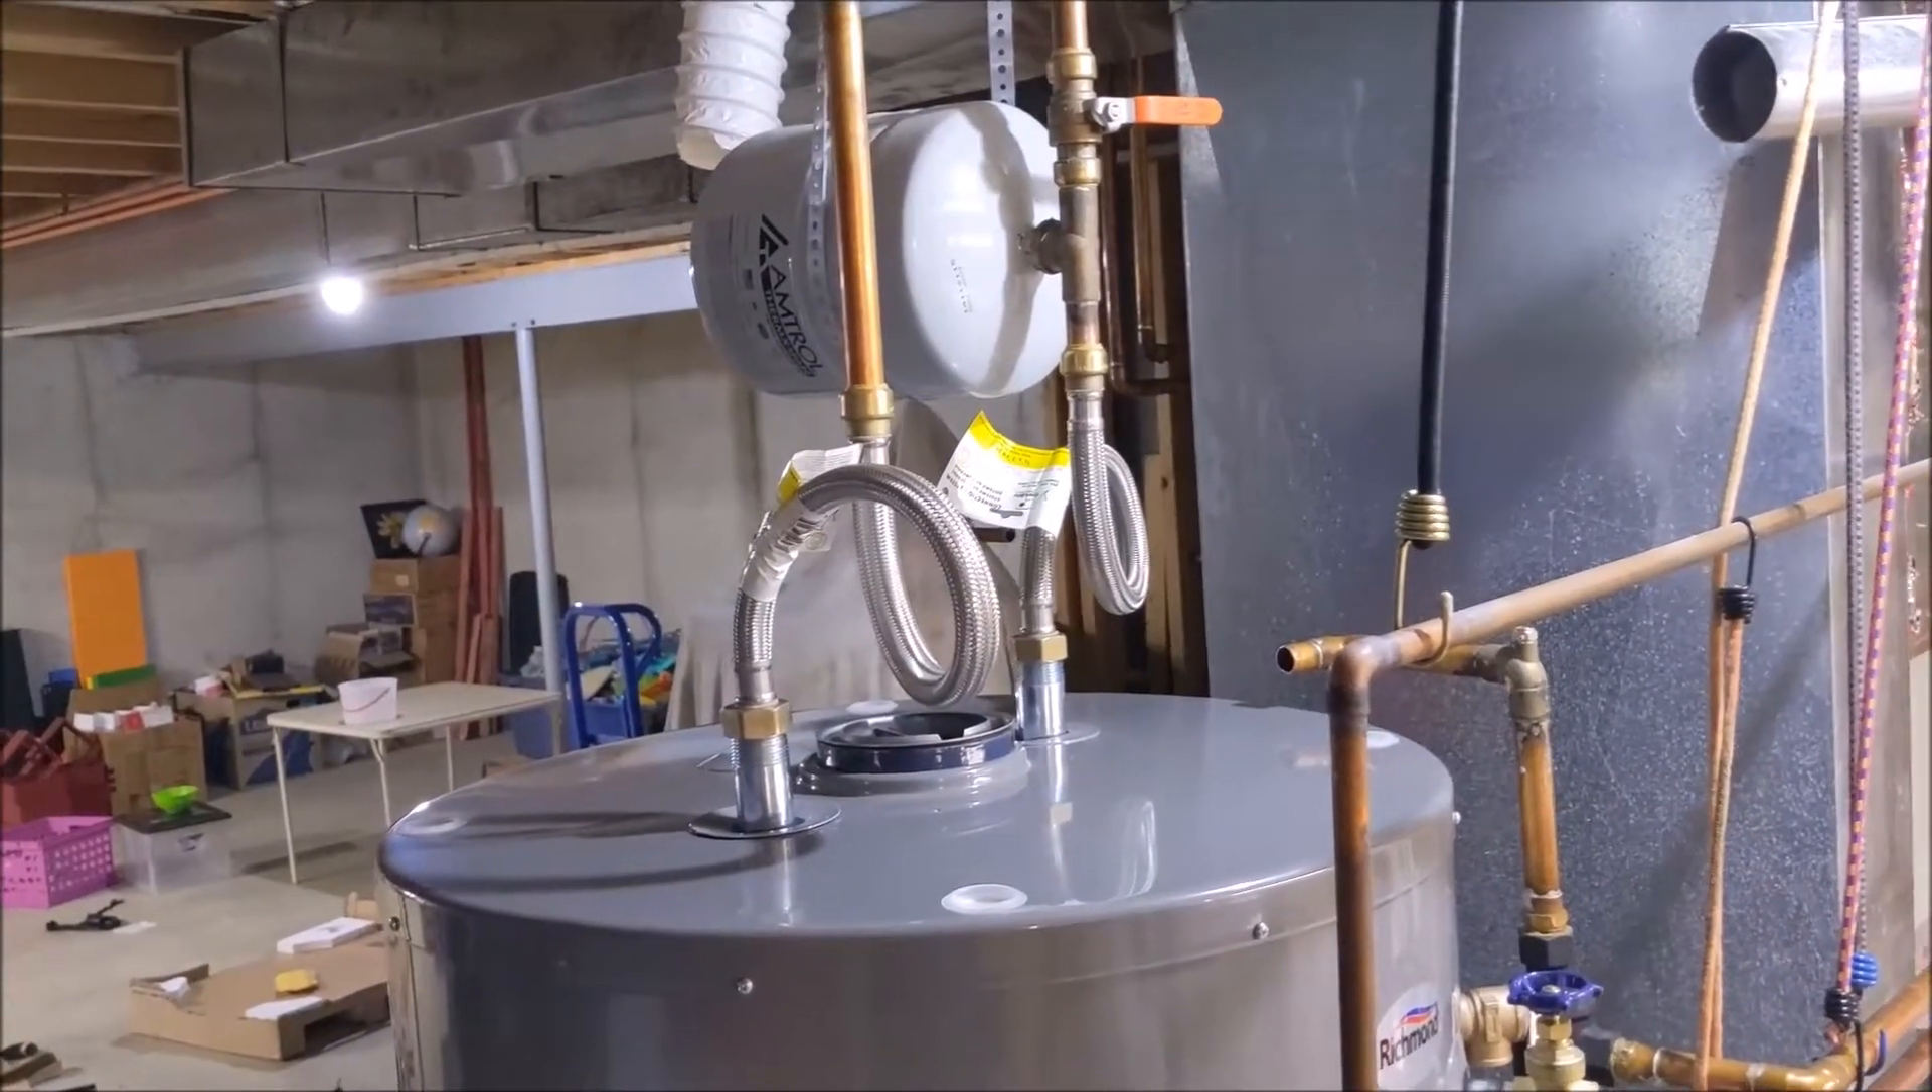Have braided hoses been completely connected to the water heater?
Yes.